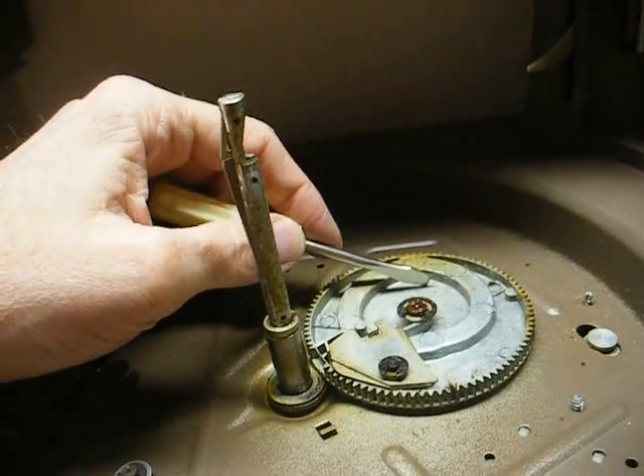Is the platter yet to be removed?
No.